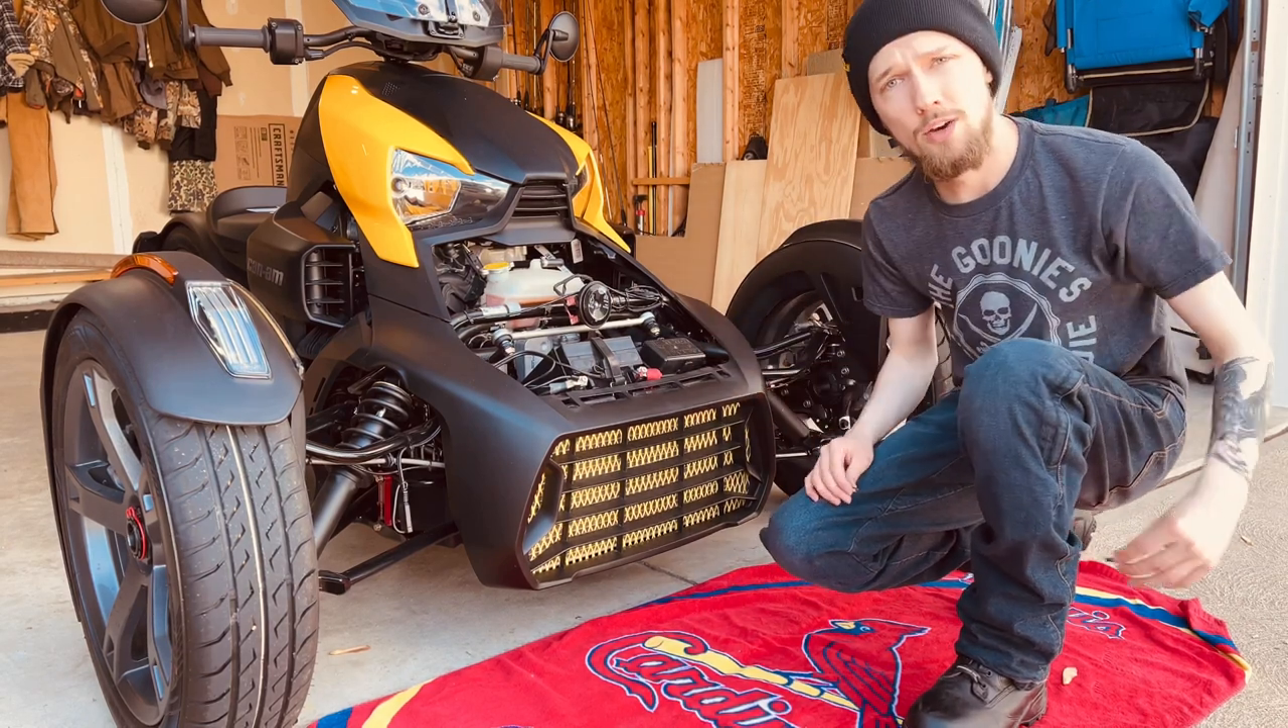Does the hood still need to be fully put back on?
Yes.